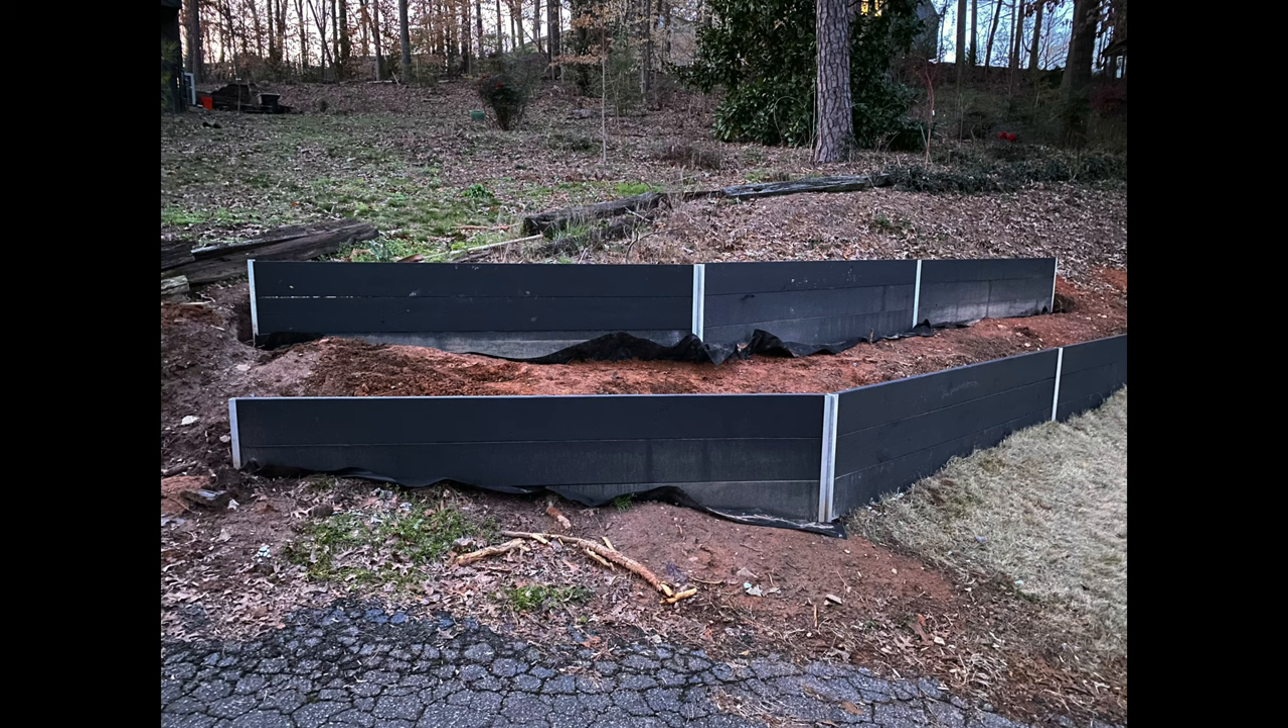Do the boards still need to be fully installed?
No.